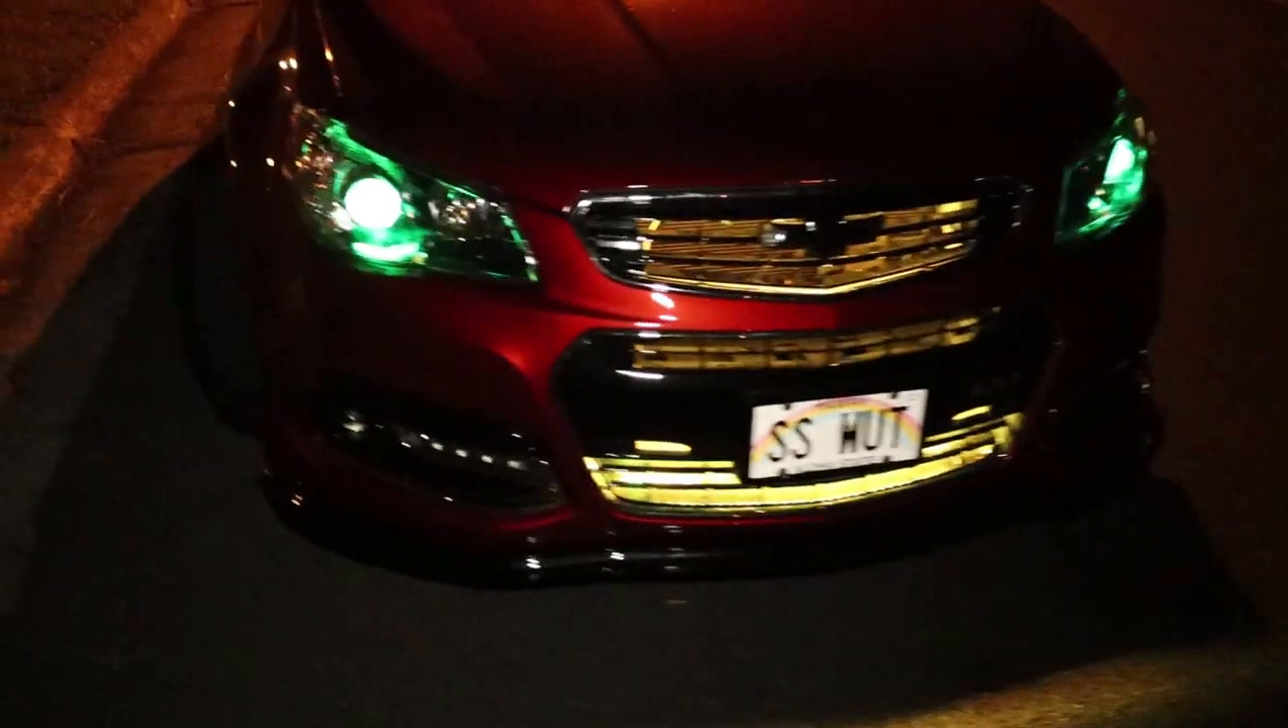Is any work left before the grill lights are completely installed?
No.